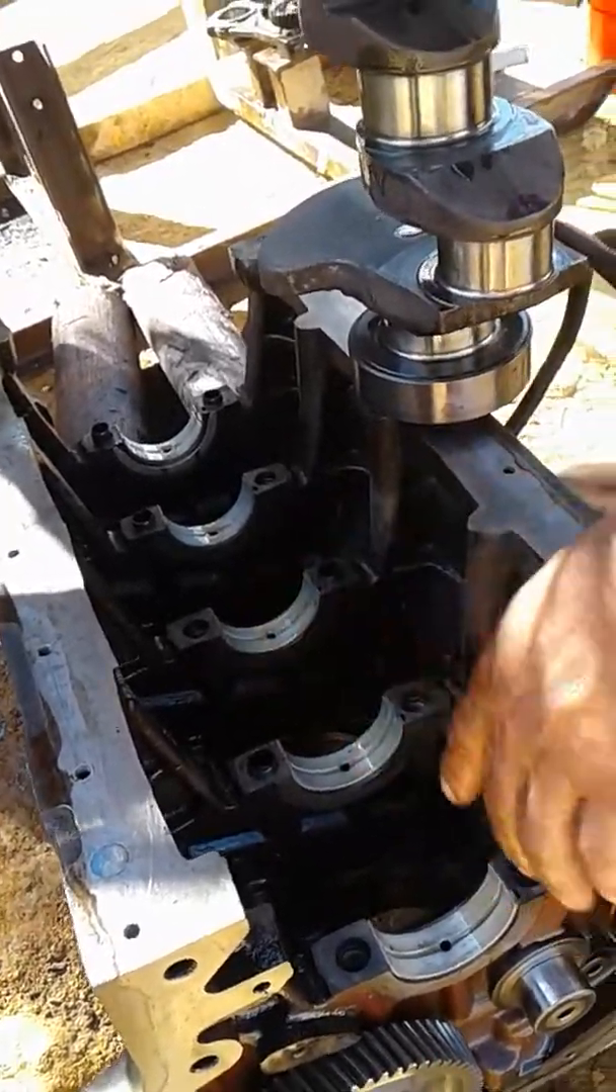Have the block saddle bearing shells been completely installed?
Yes.